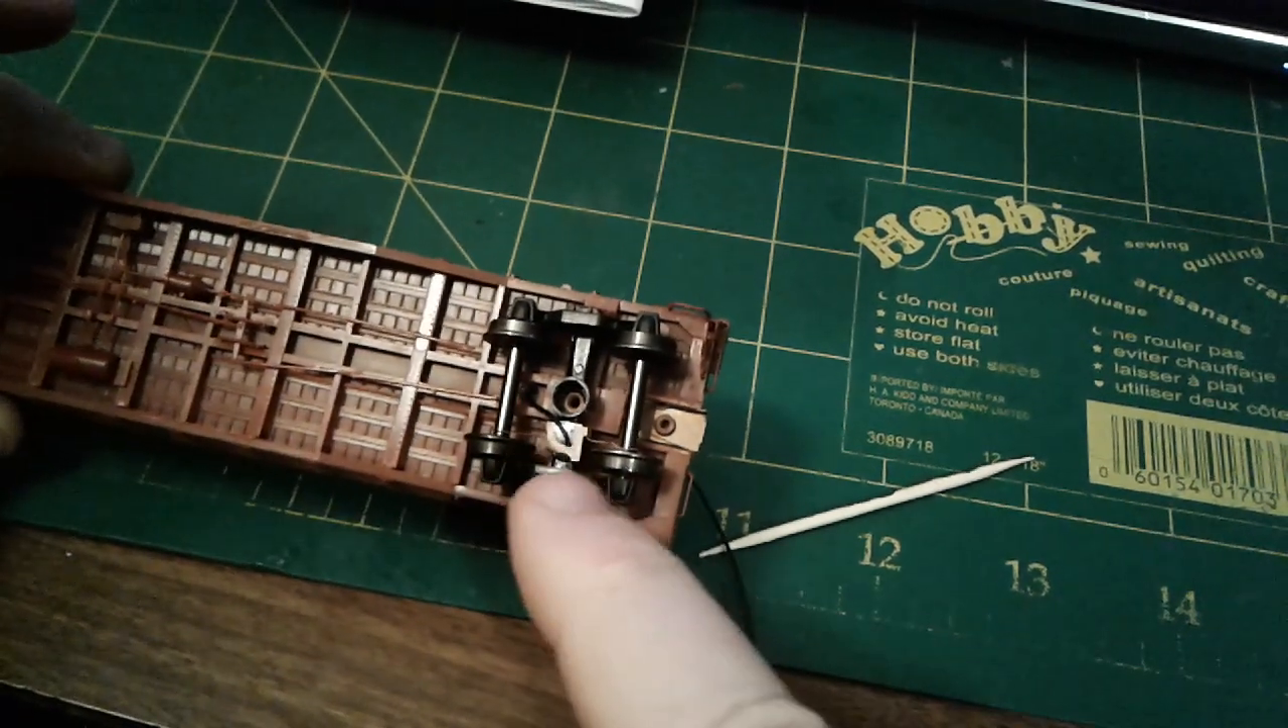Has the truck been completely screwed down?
No.